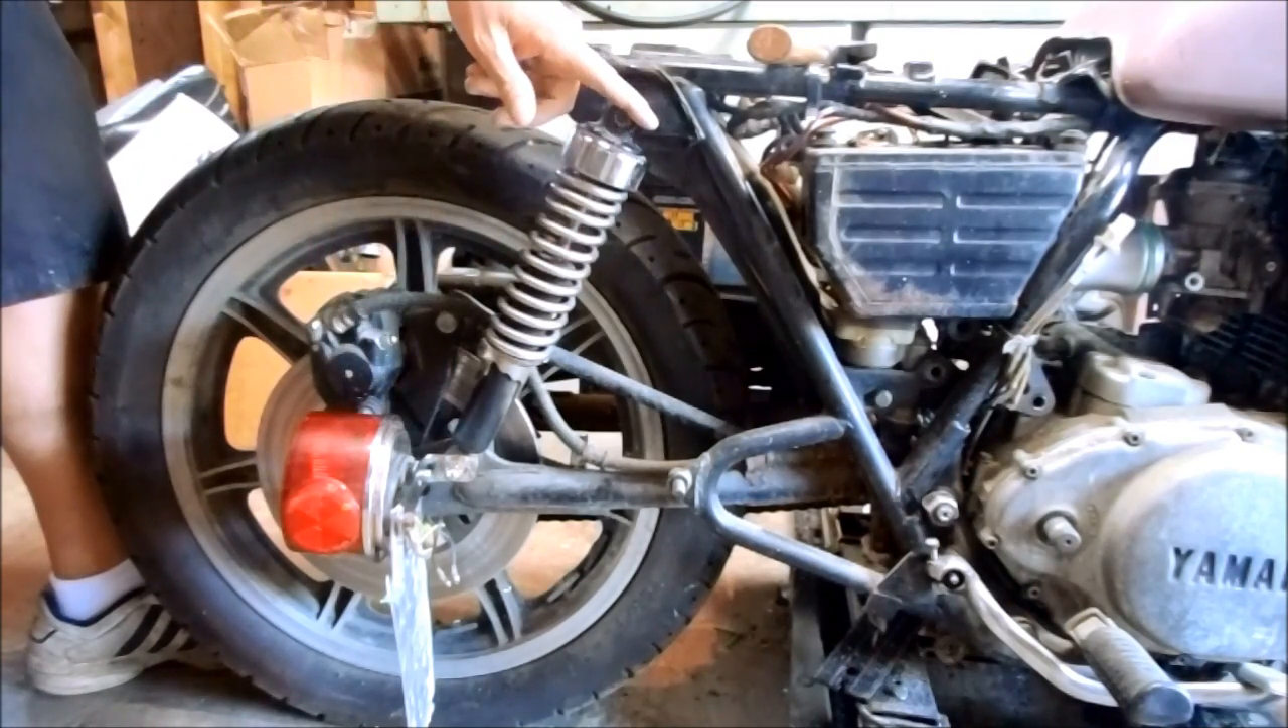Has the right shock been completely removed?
No.